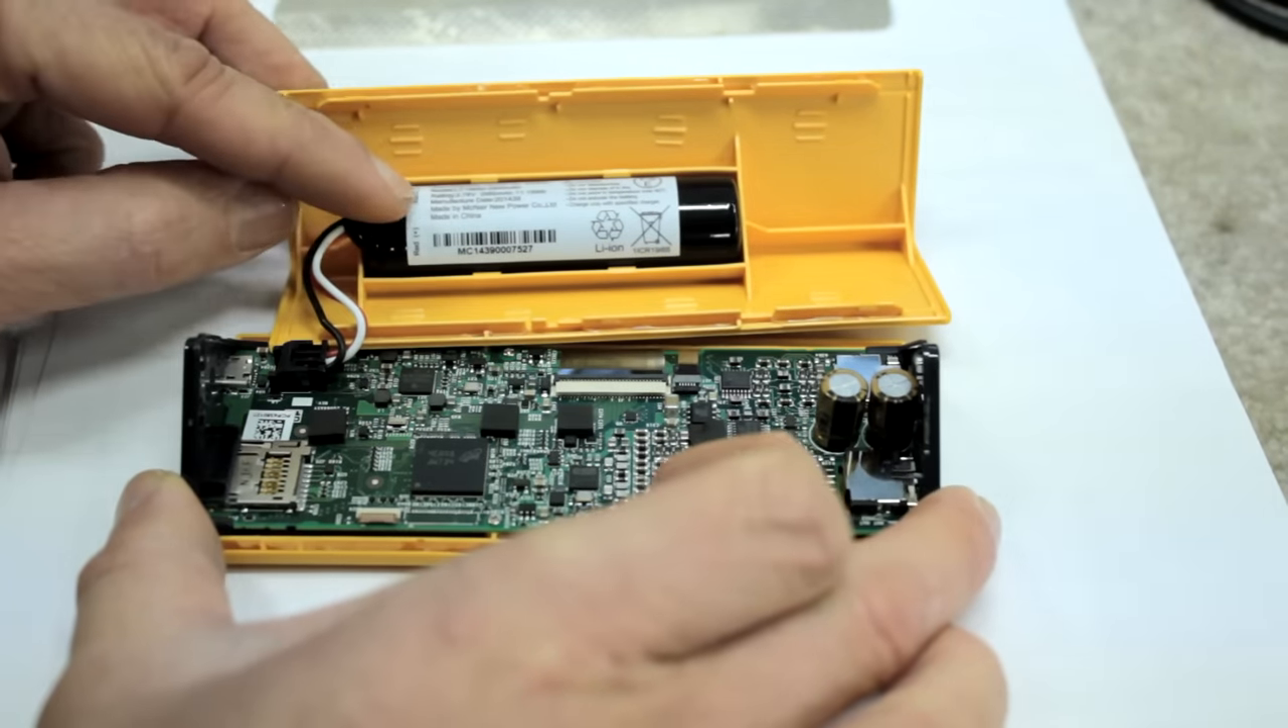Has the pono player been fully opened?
Yes.